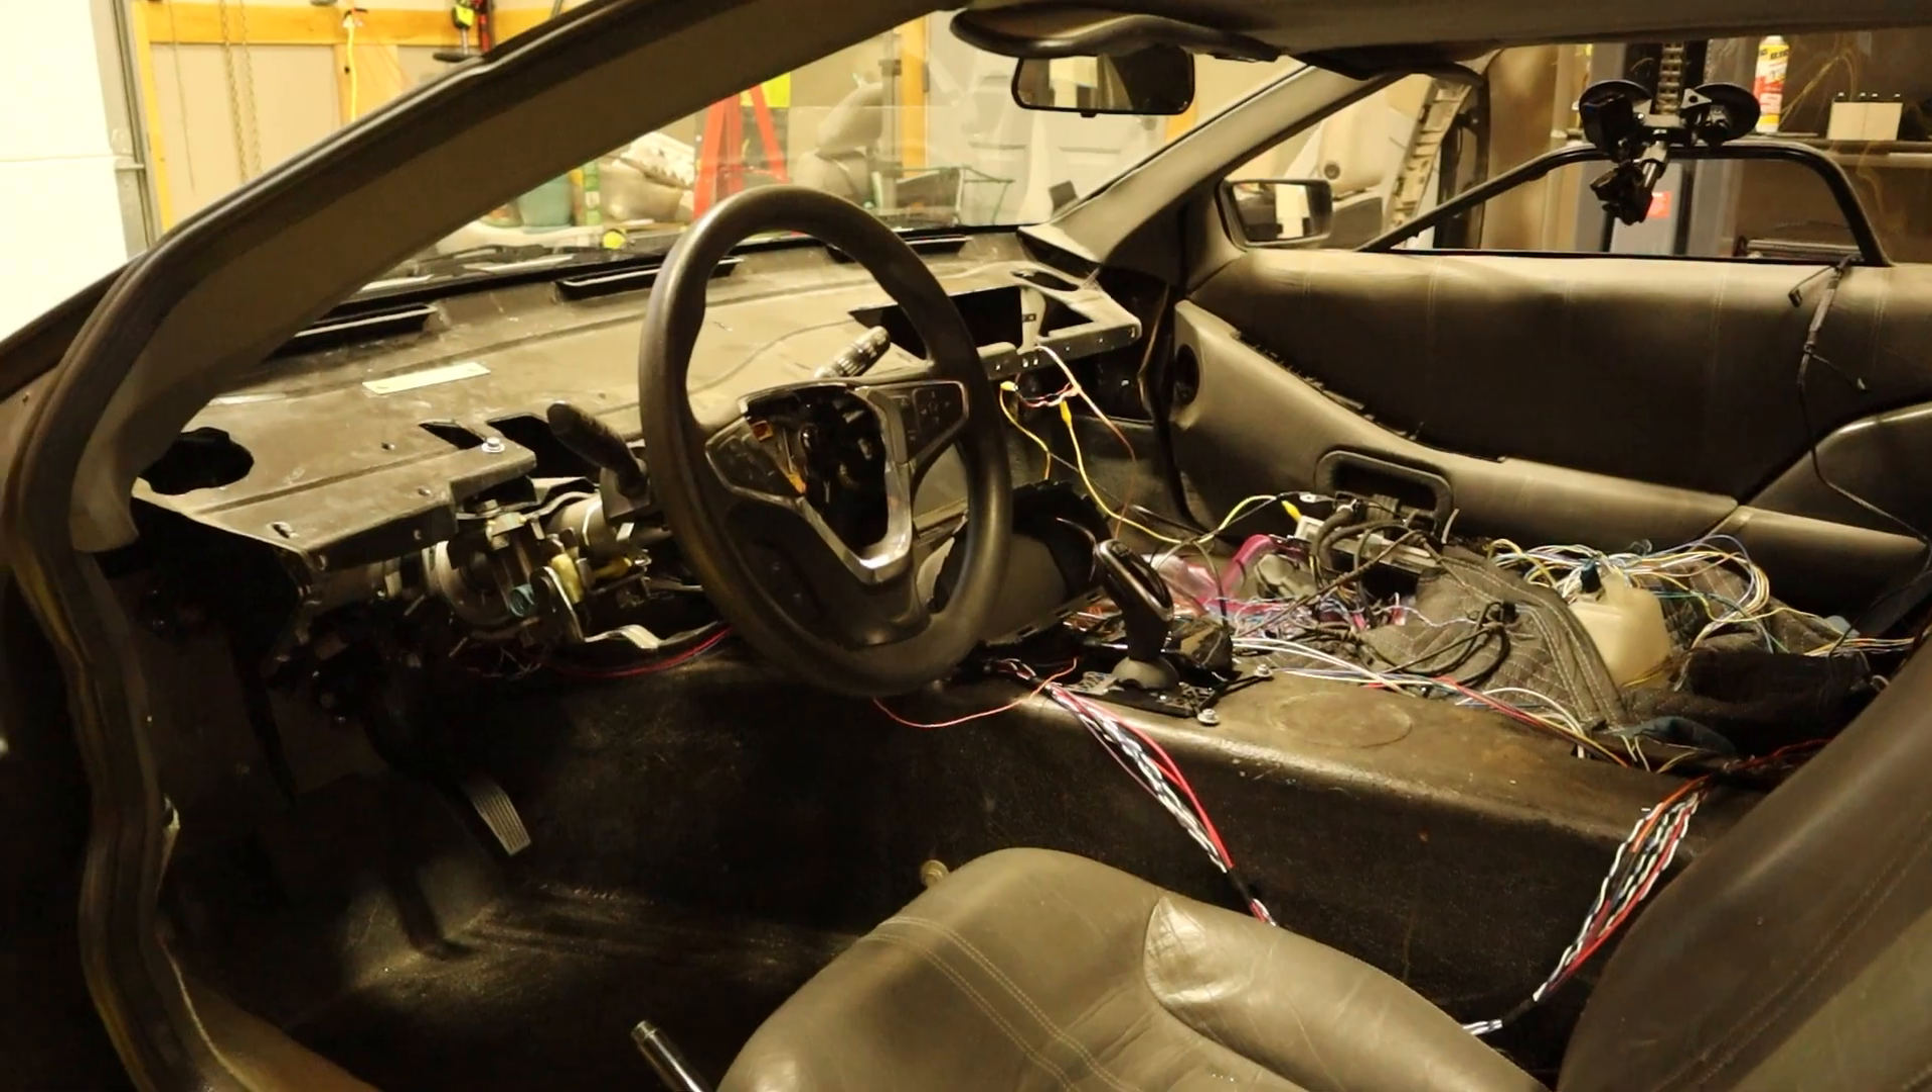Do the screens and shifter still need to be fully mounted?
Yes.